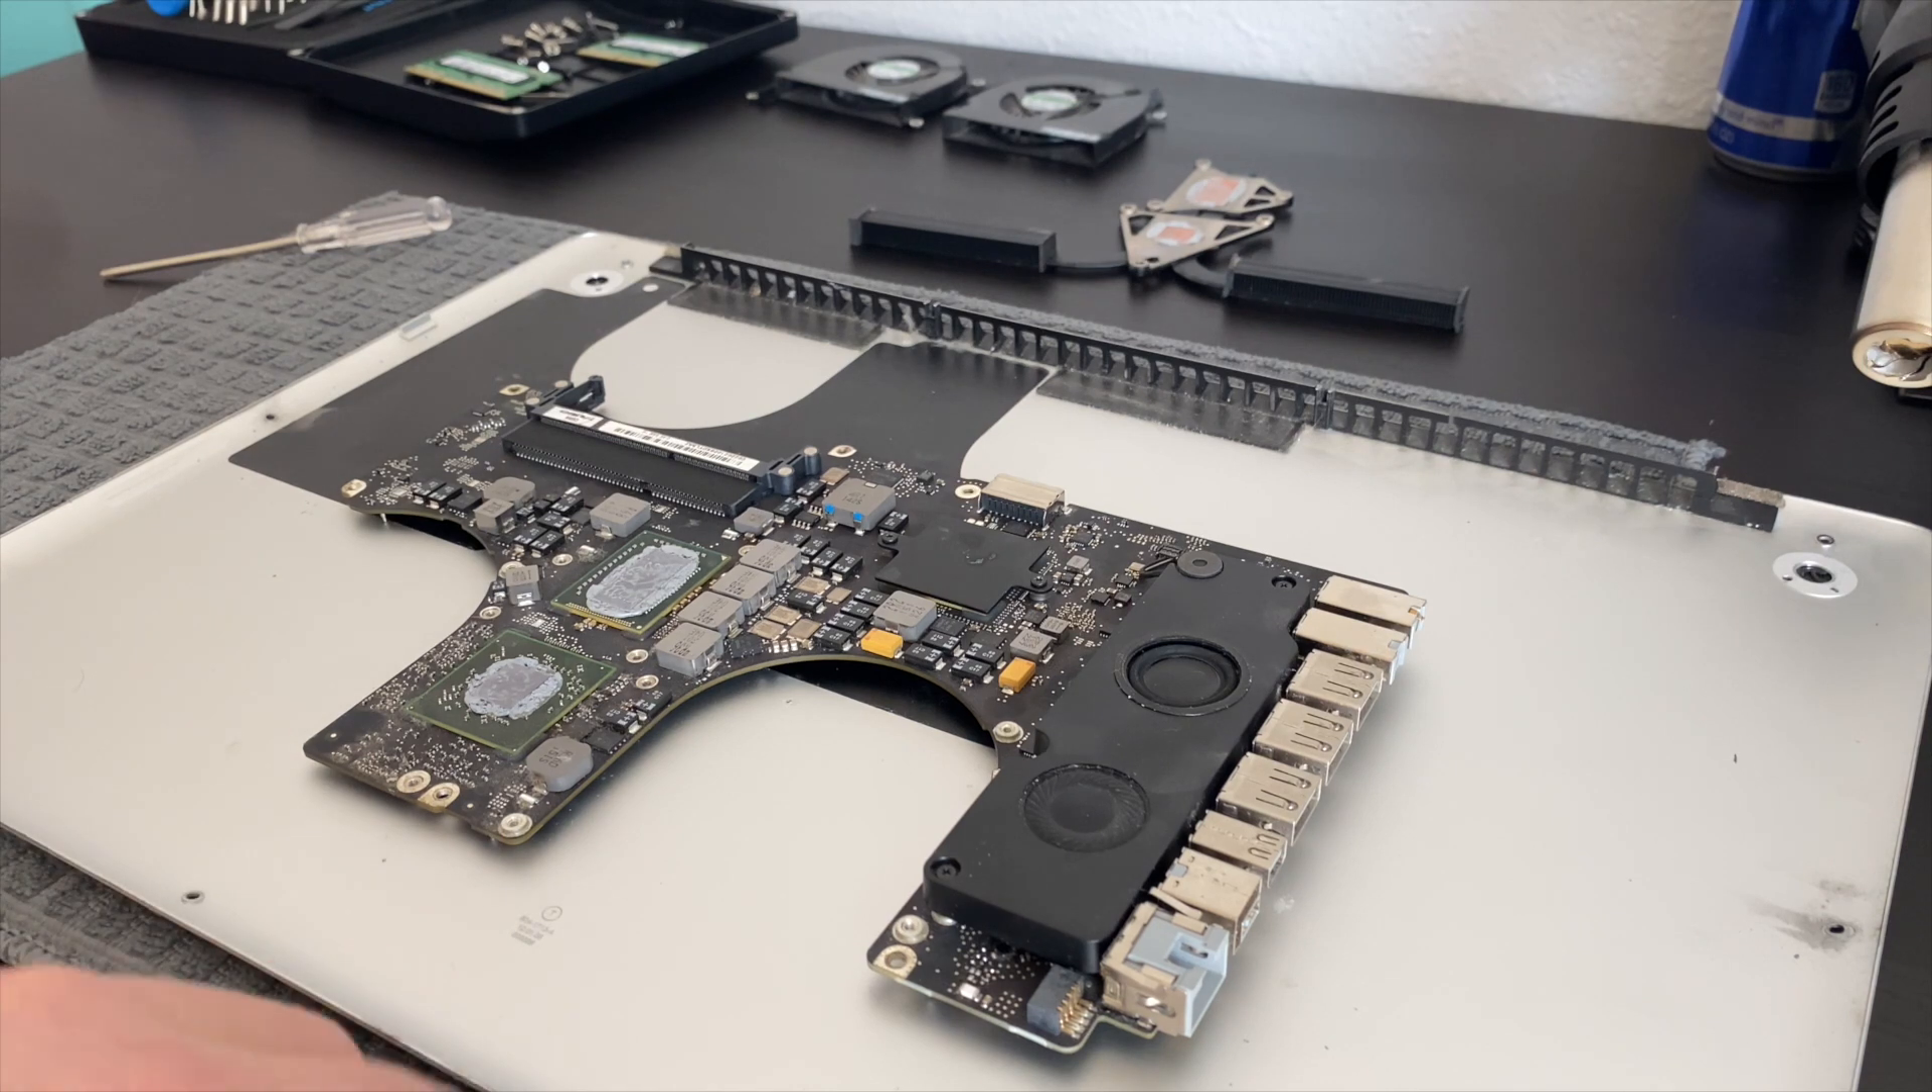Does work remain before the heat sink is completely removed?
No.